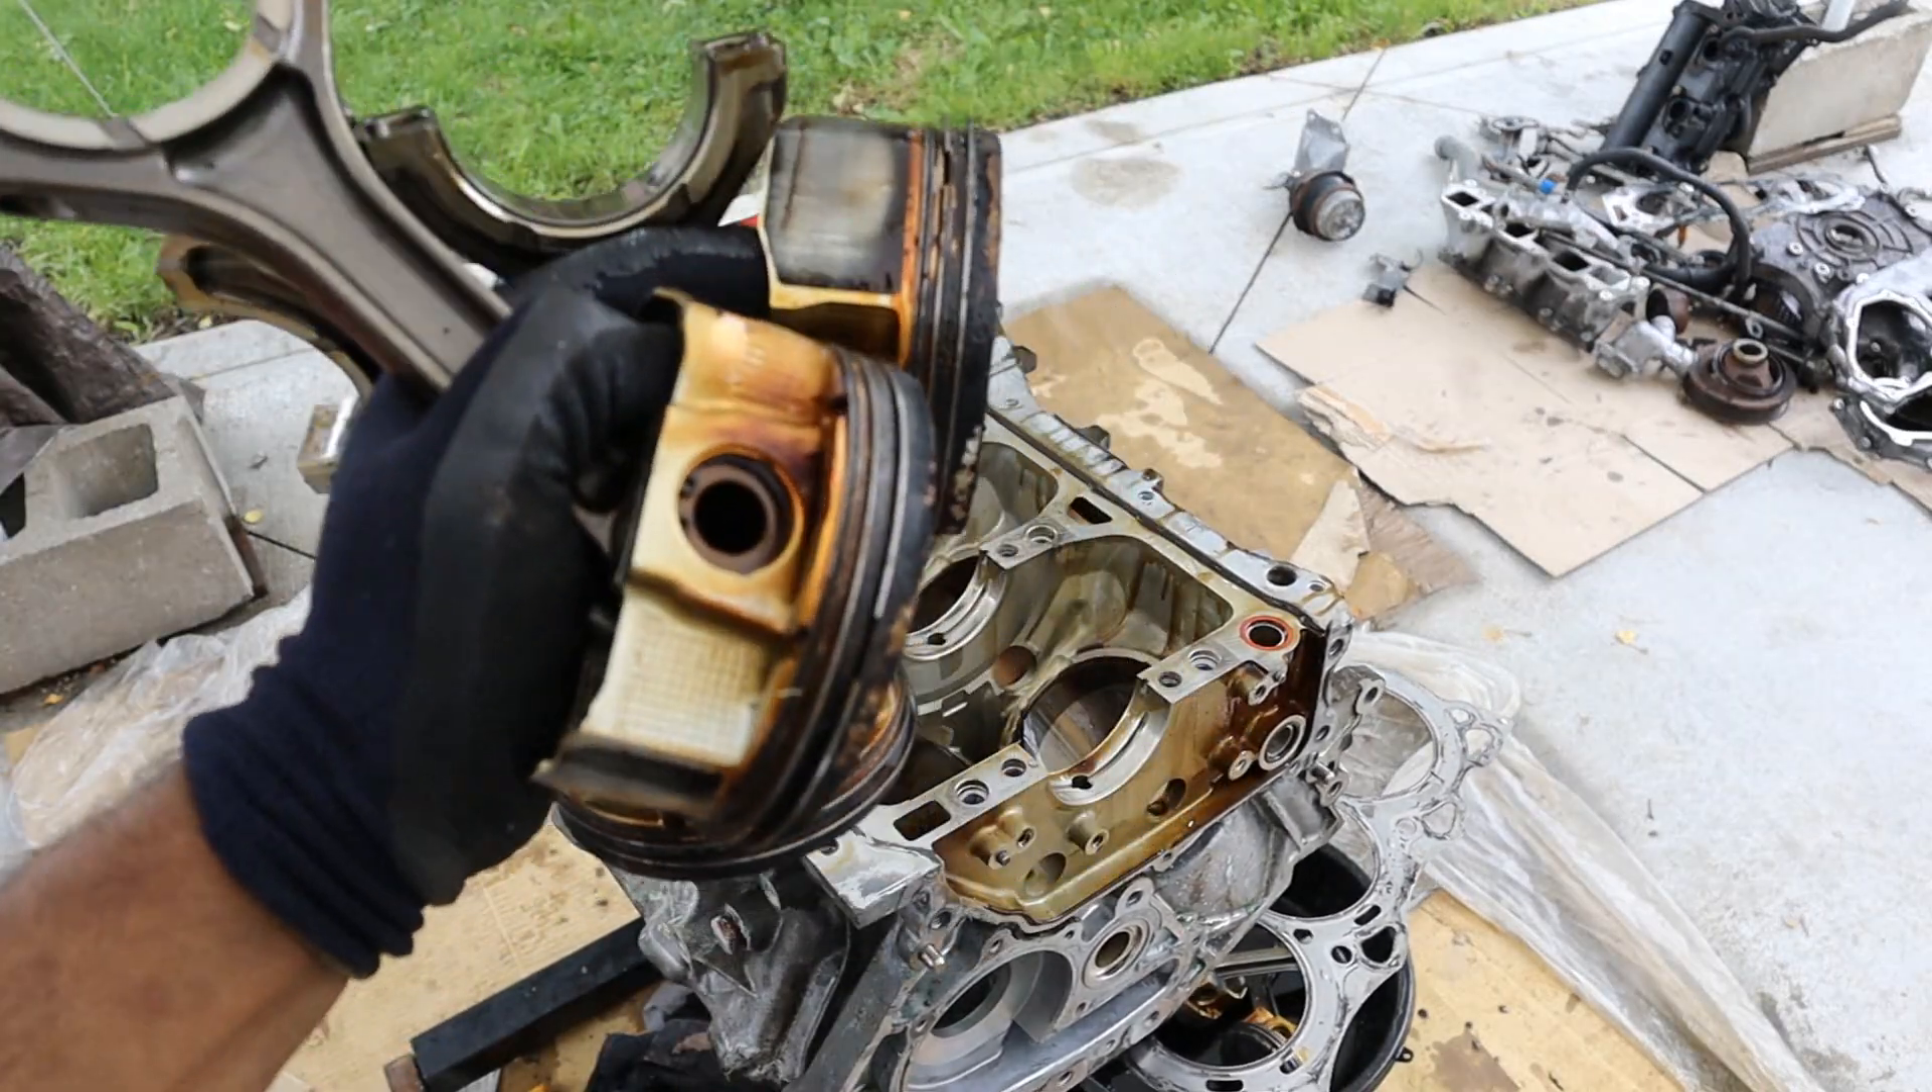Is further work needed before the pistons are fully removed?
No.